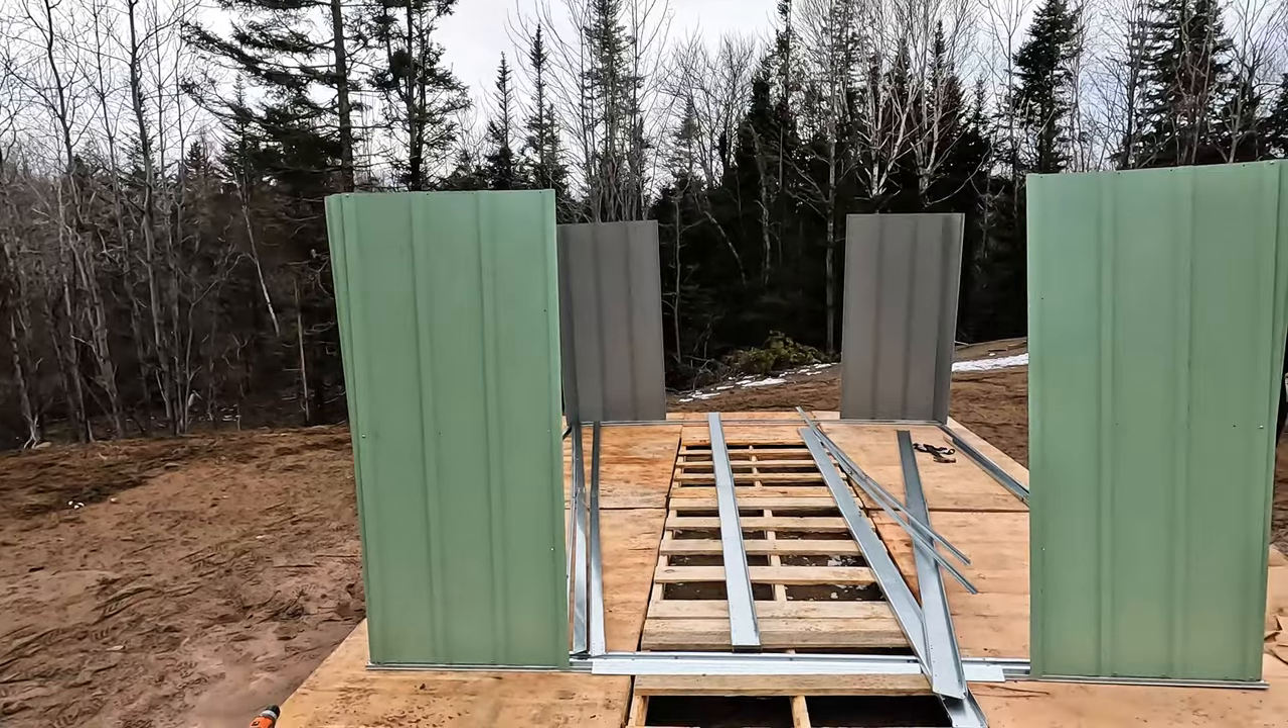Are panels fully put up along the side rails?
No.